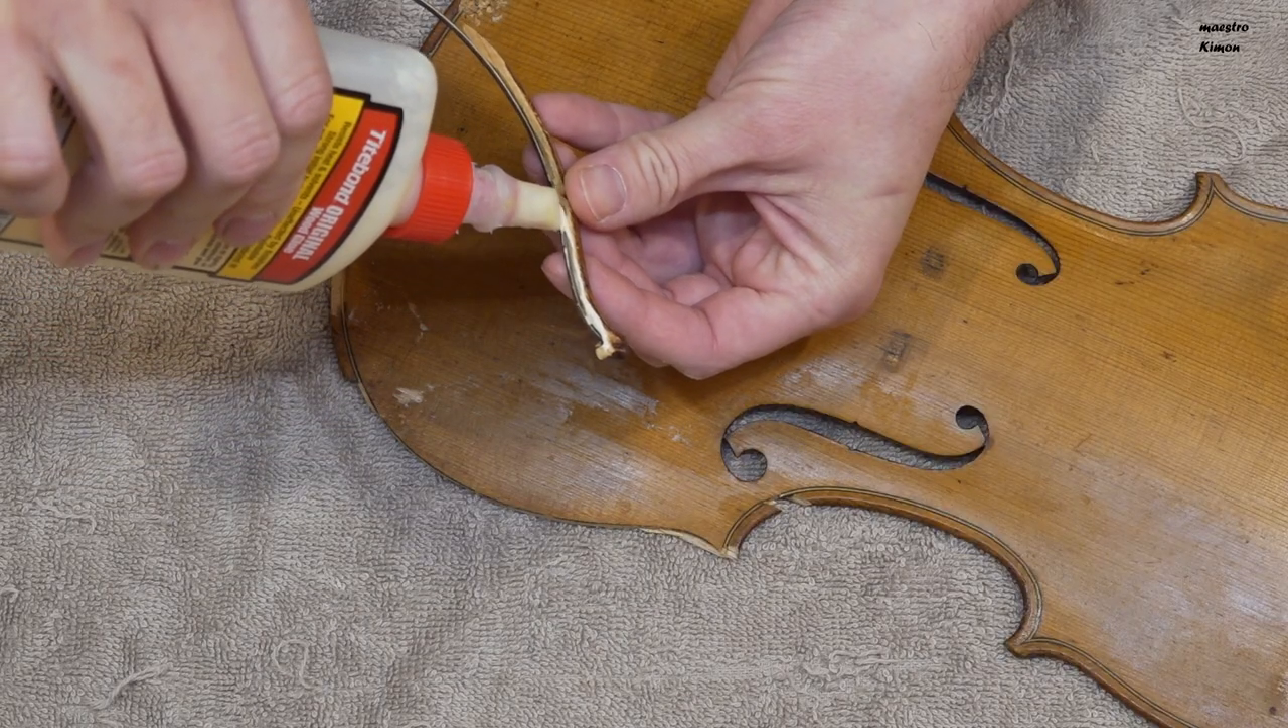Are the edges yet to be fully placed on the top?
Yes.